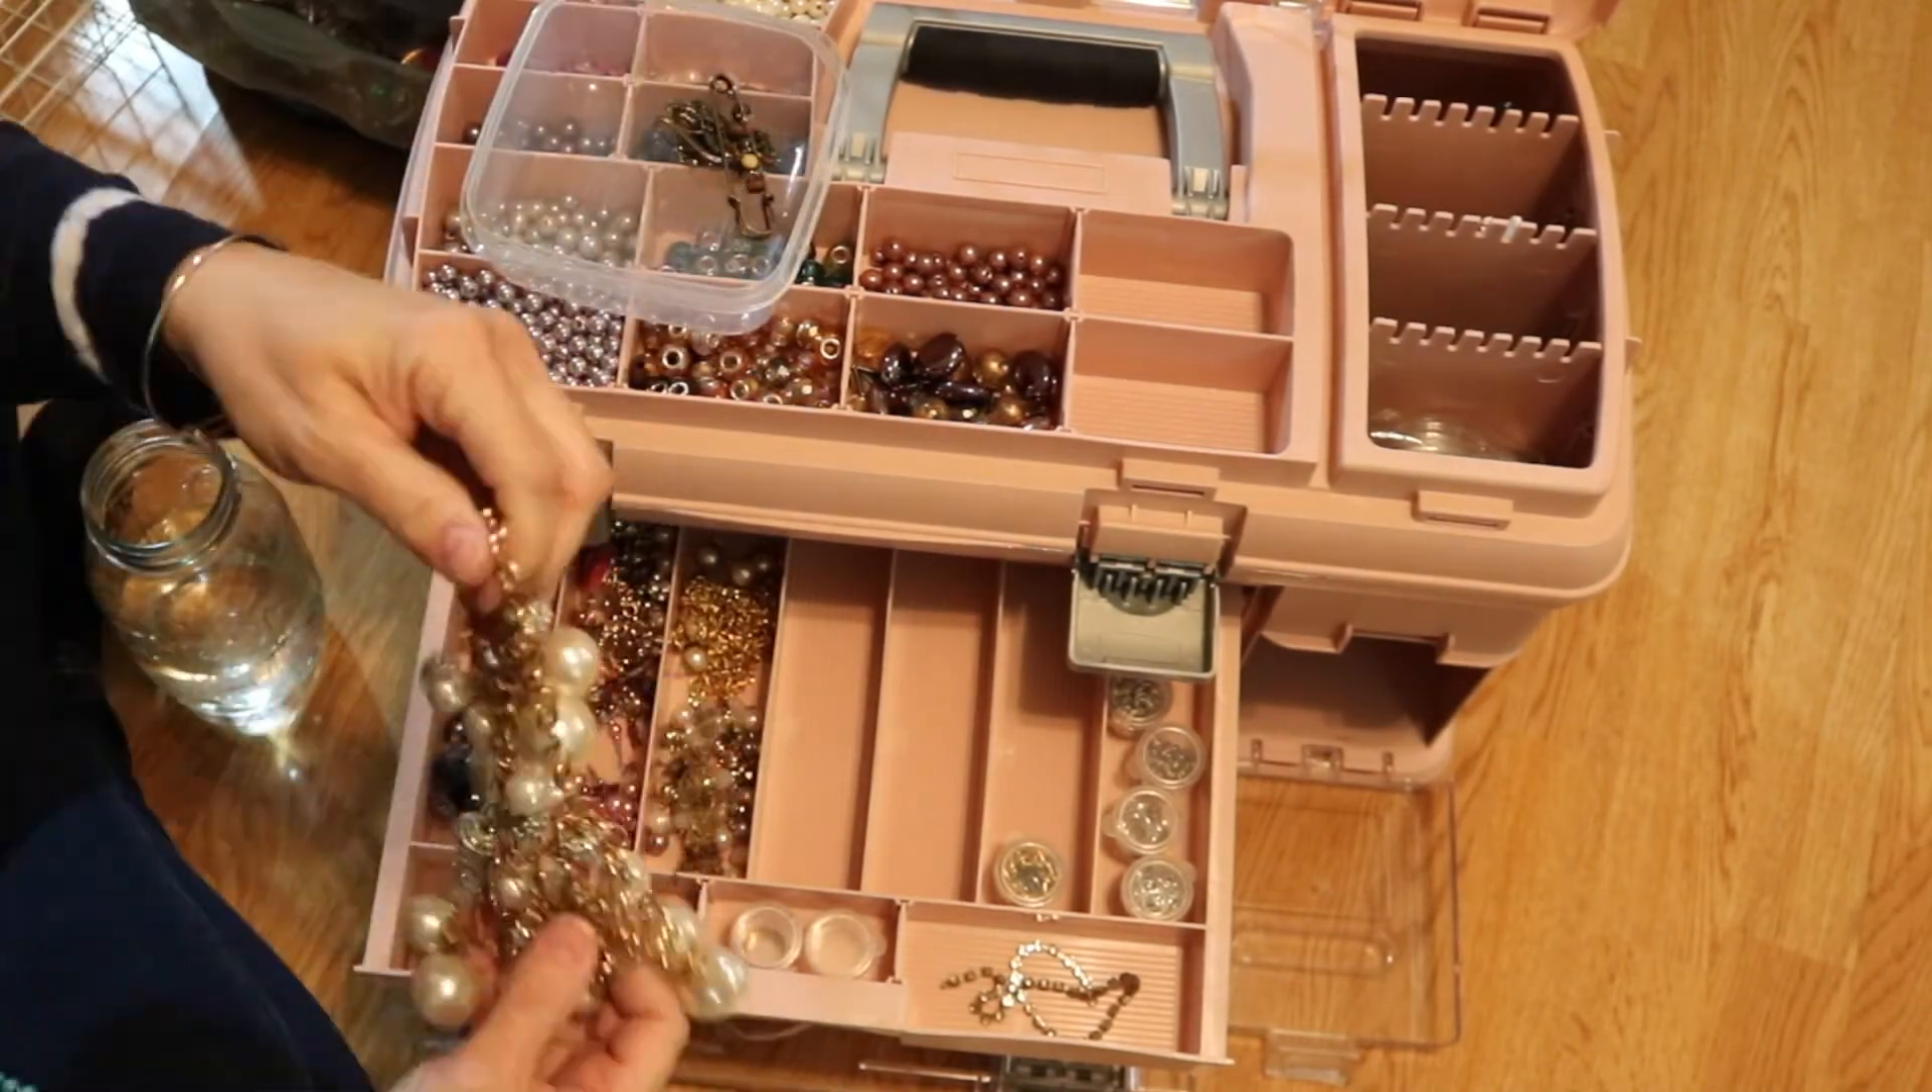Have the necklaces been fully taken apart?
No.